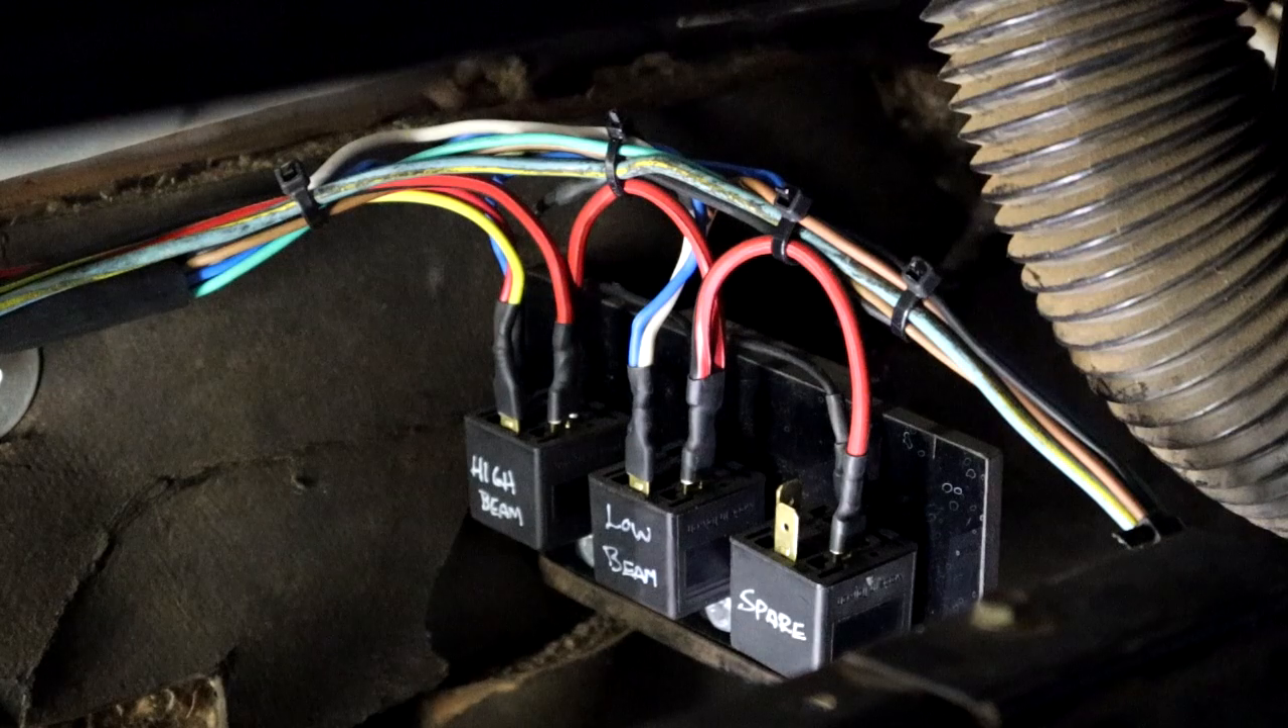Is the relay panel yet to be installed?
No.